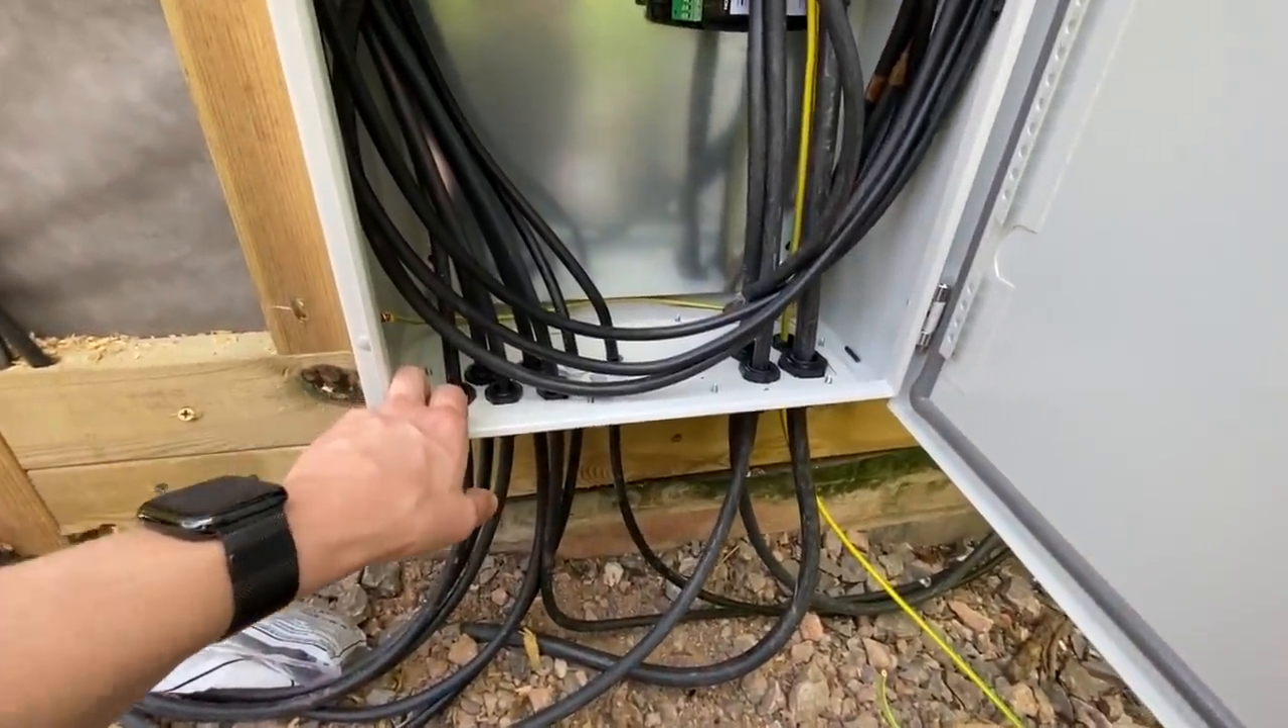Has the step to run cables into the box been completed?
Yes.